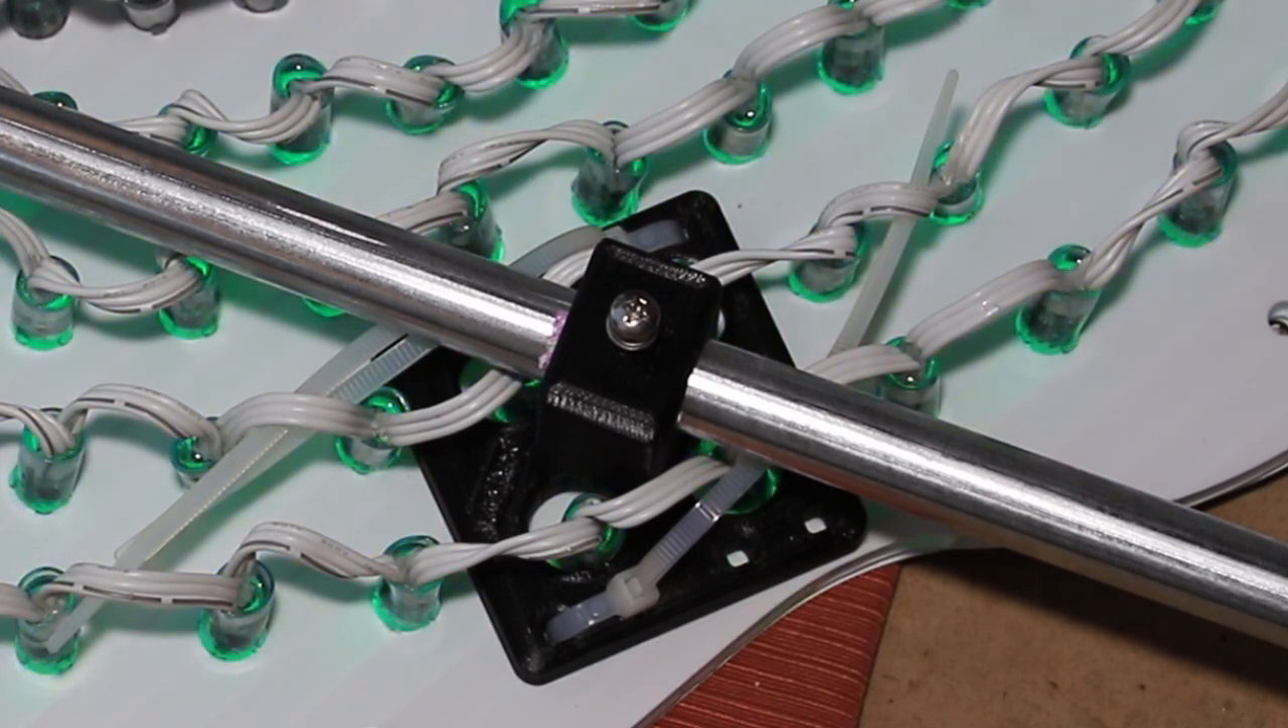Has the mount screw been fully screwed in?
Yes.